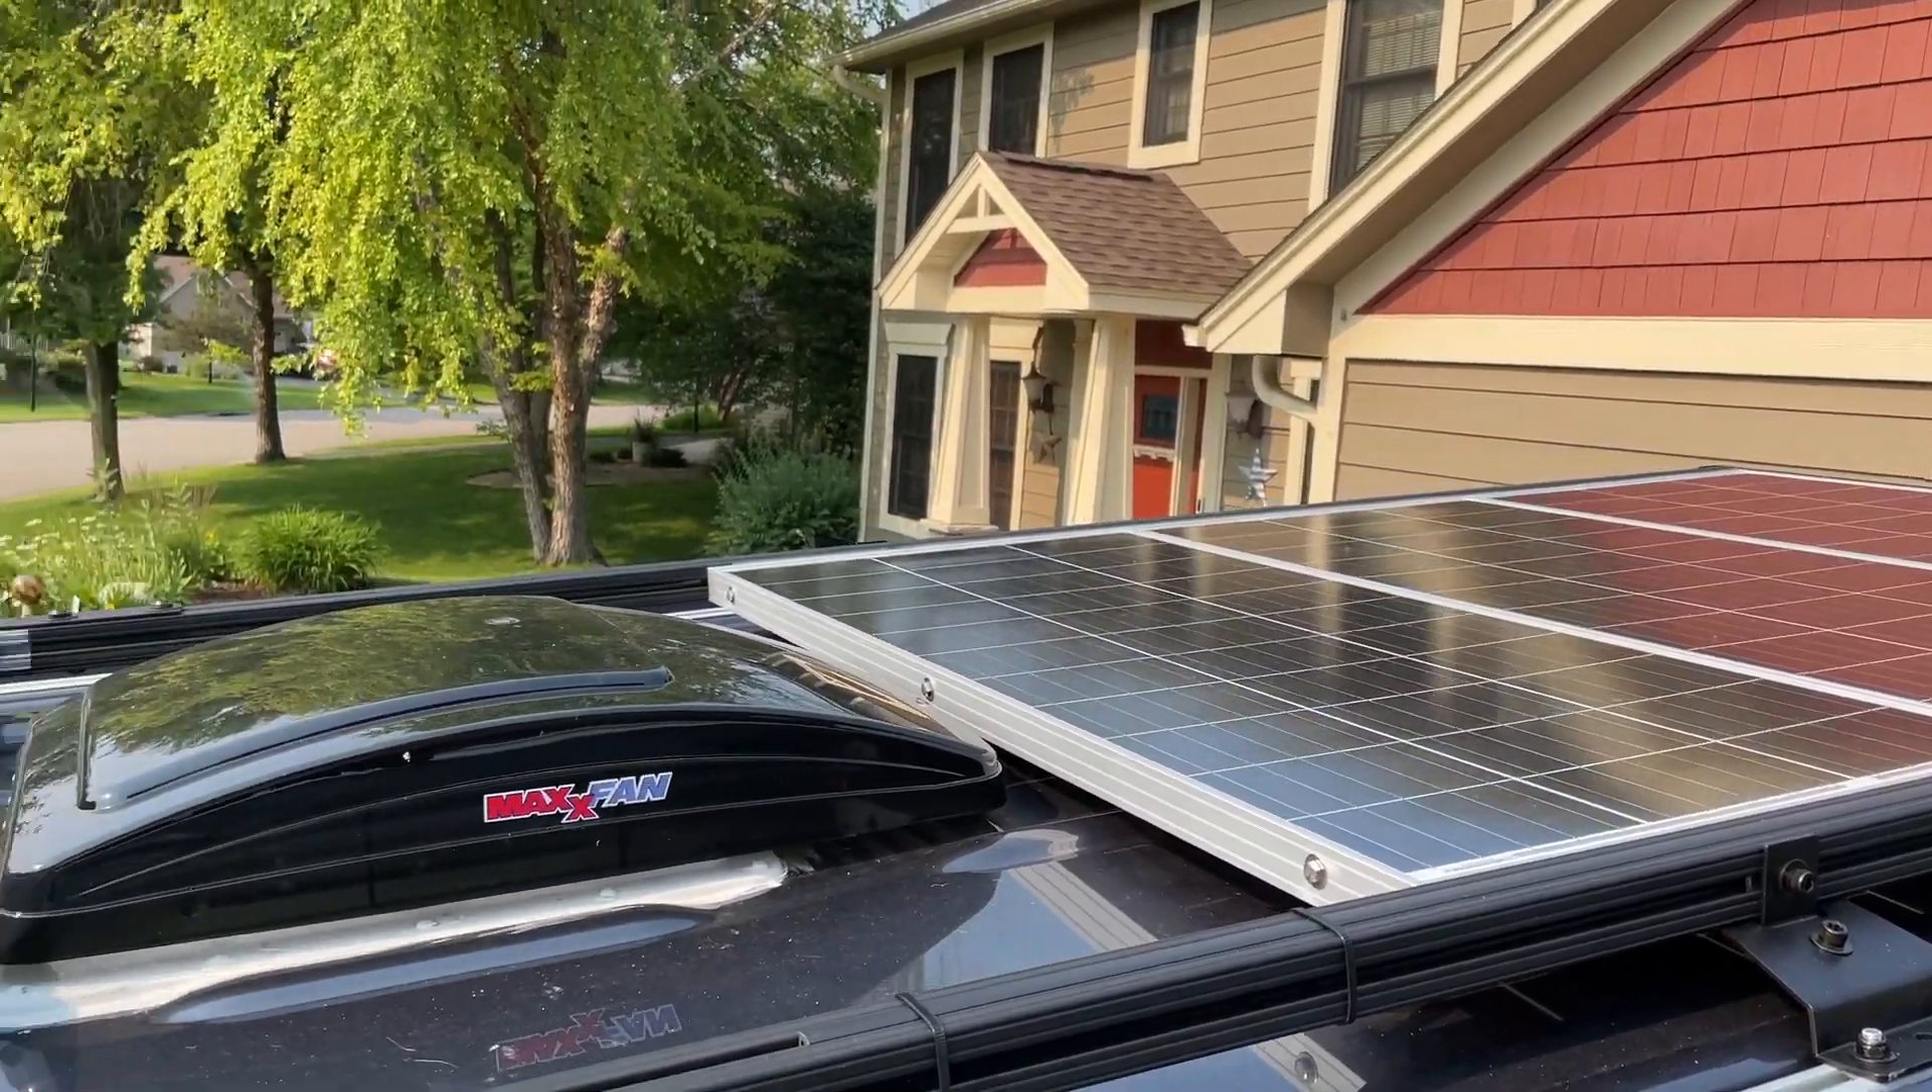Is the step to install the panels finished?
Yes.